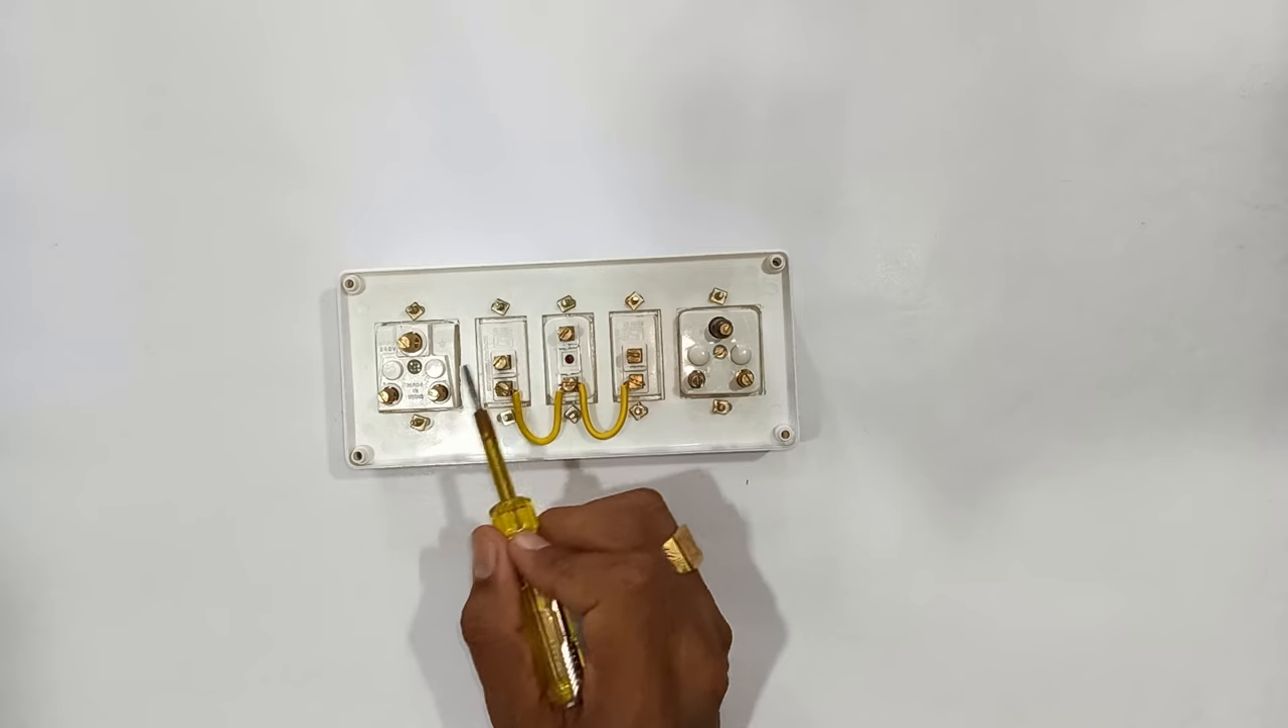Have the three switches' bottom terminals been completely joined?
Yes.